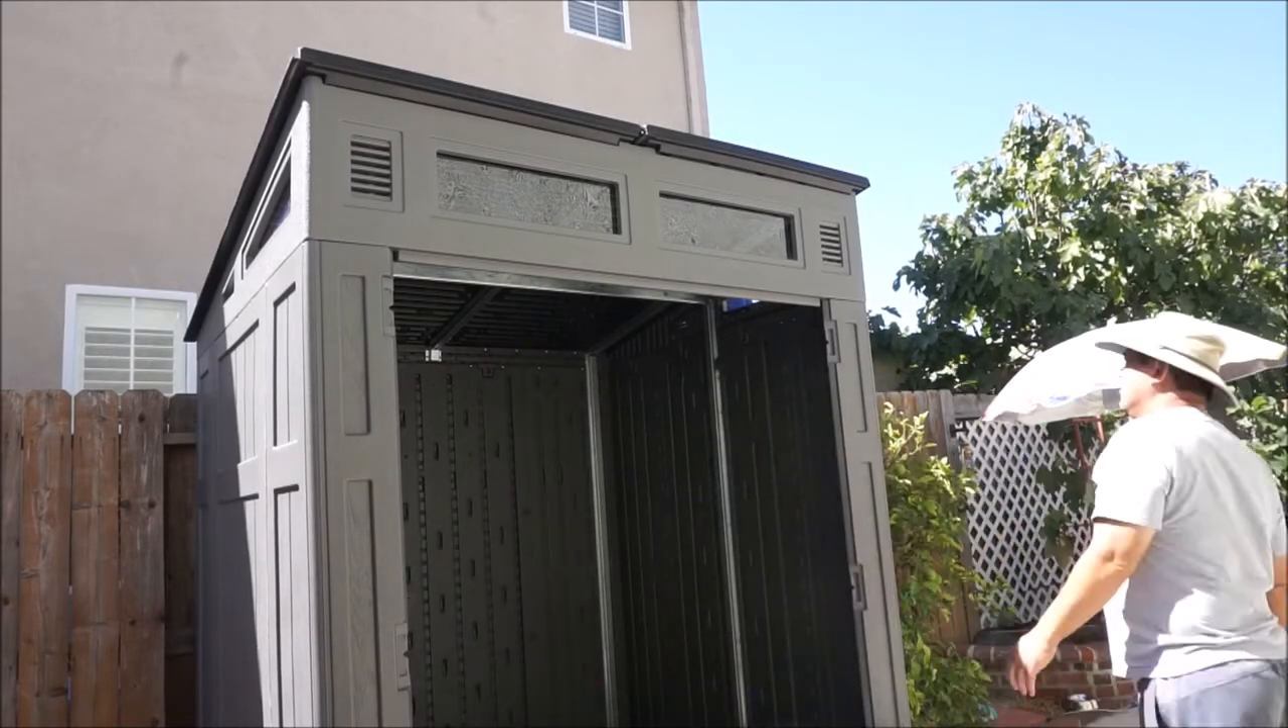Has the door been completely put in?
No.